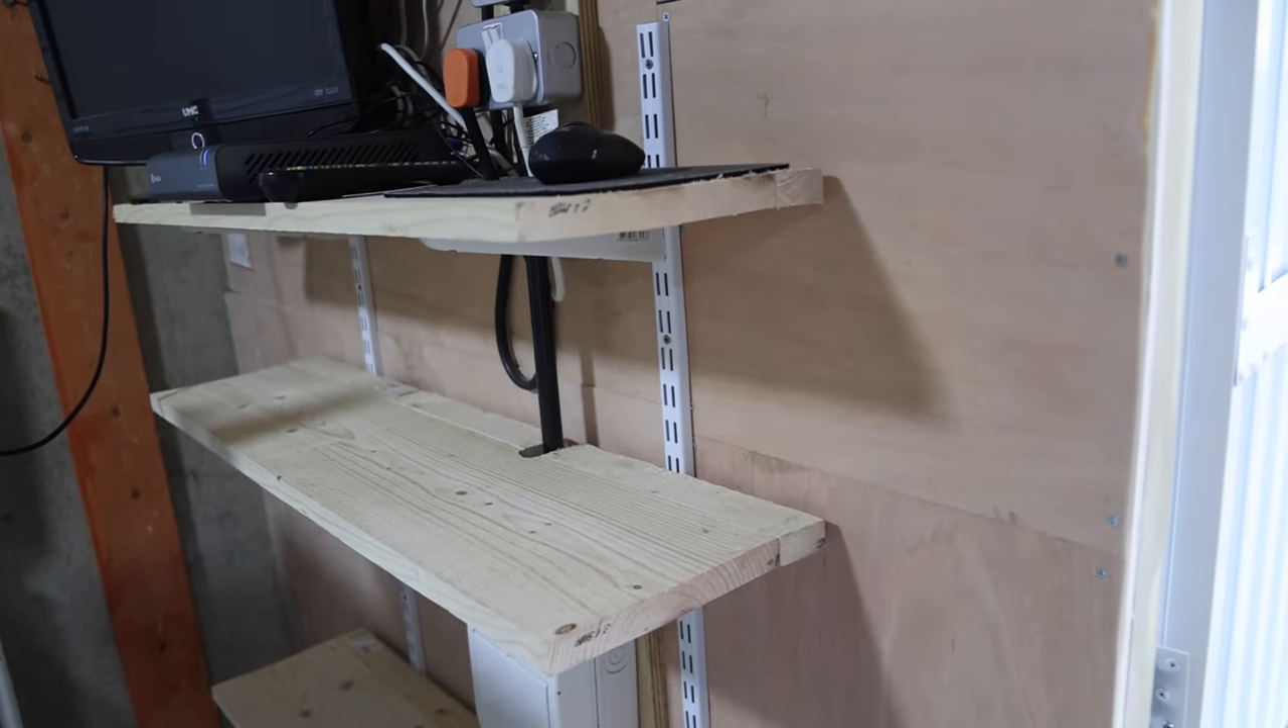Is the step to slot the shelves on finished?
Yes.